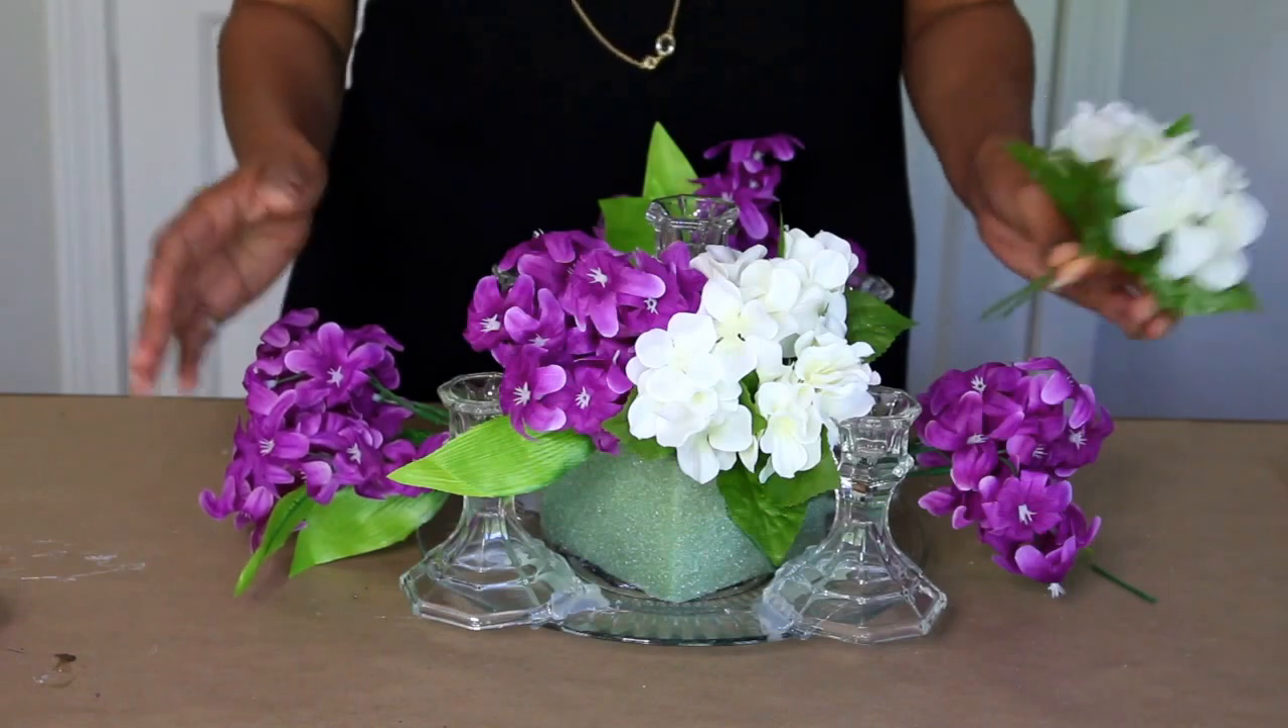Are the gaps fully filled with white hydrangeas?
No.